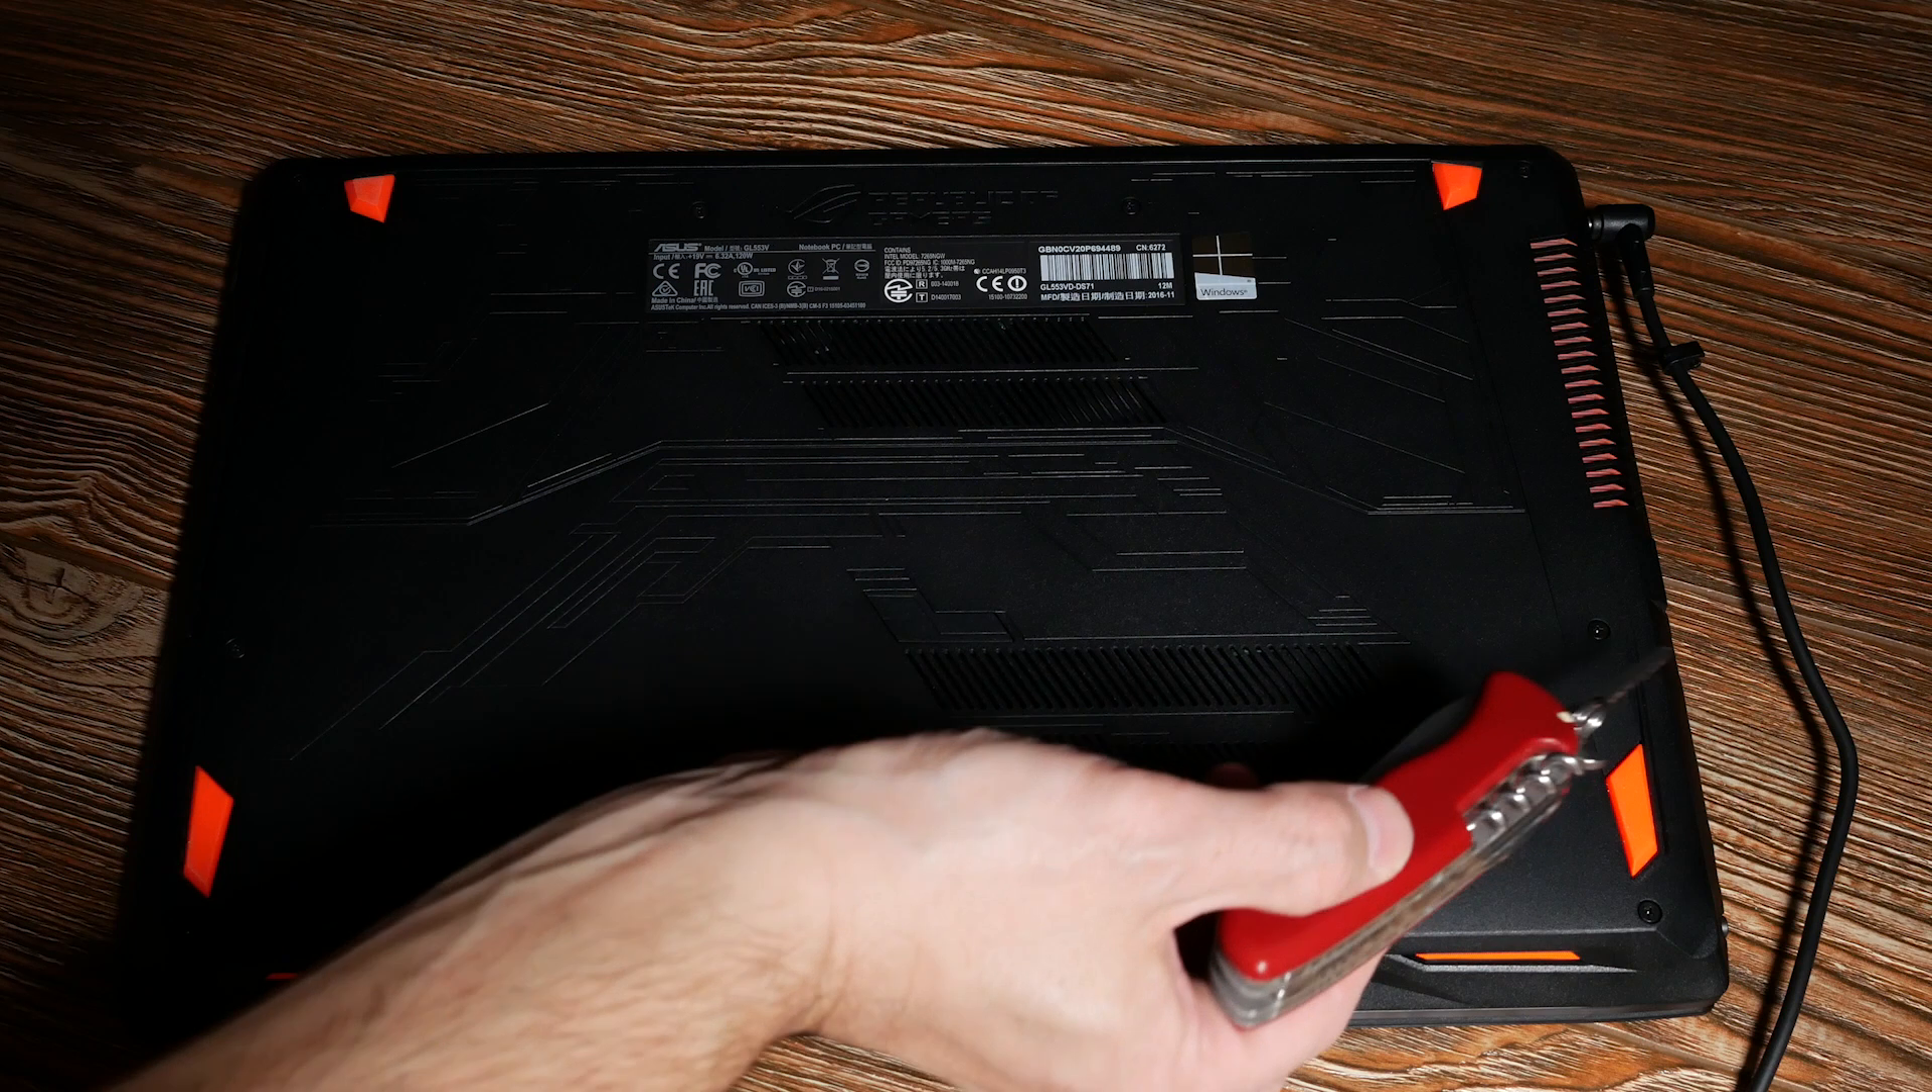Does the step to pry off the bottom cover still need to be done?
Yes.